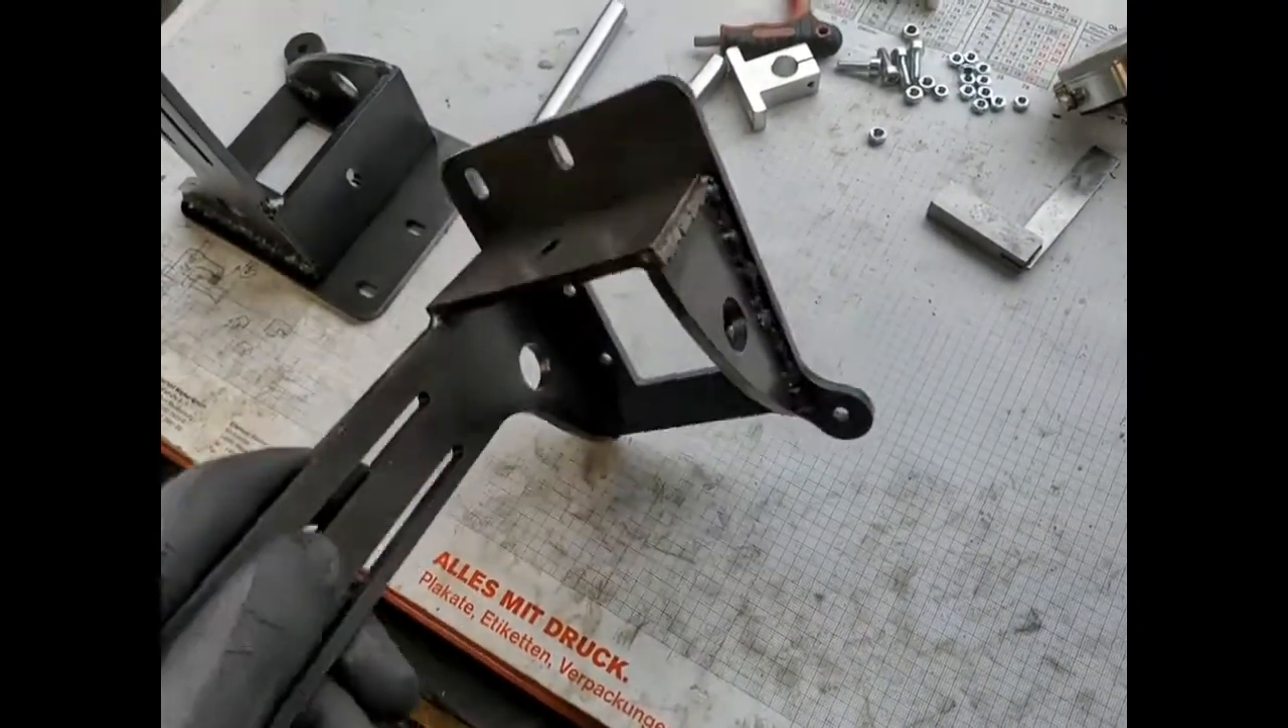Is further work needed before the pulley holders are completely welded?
No.